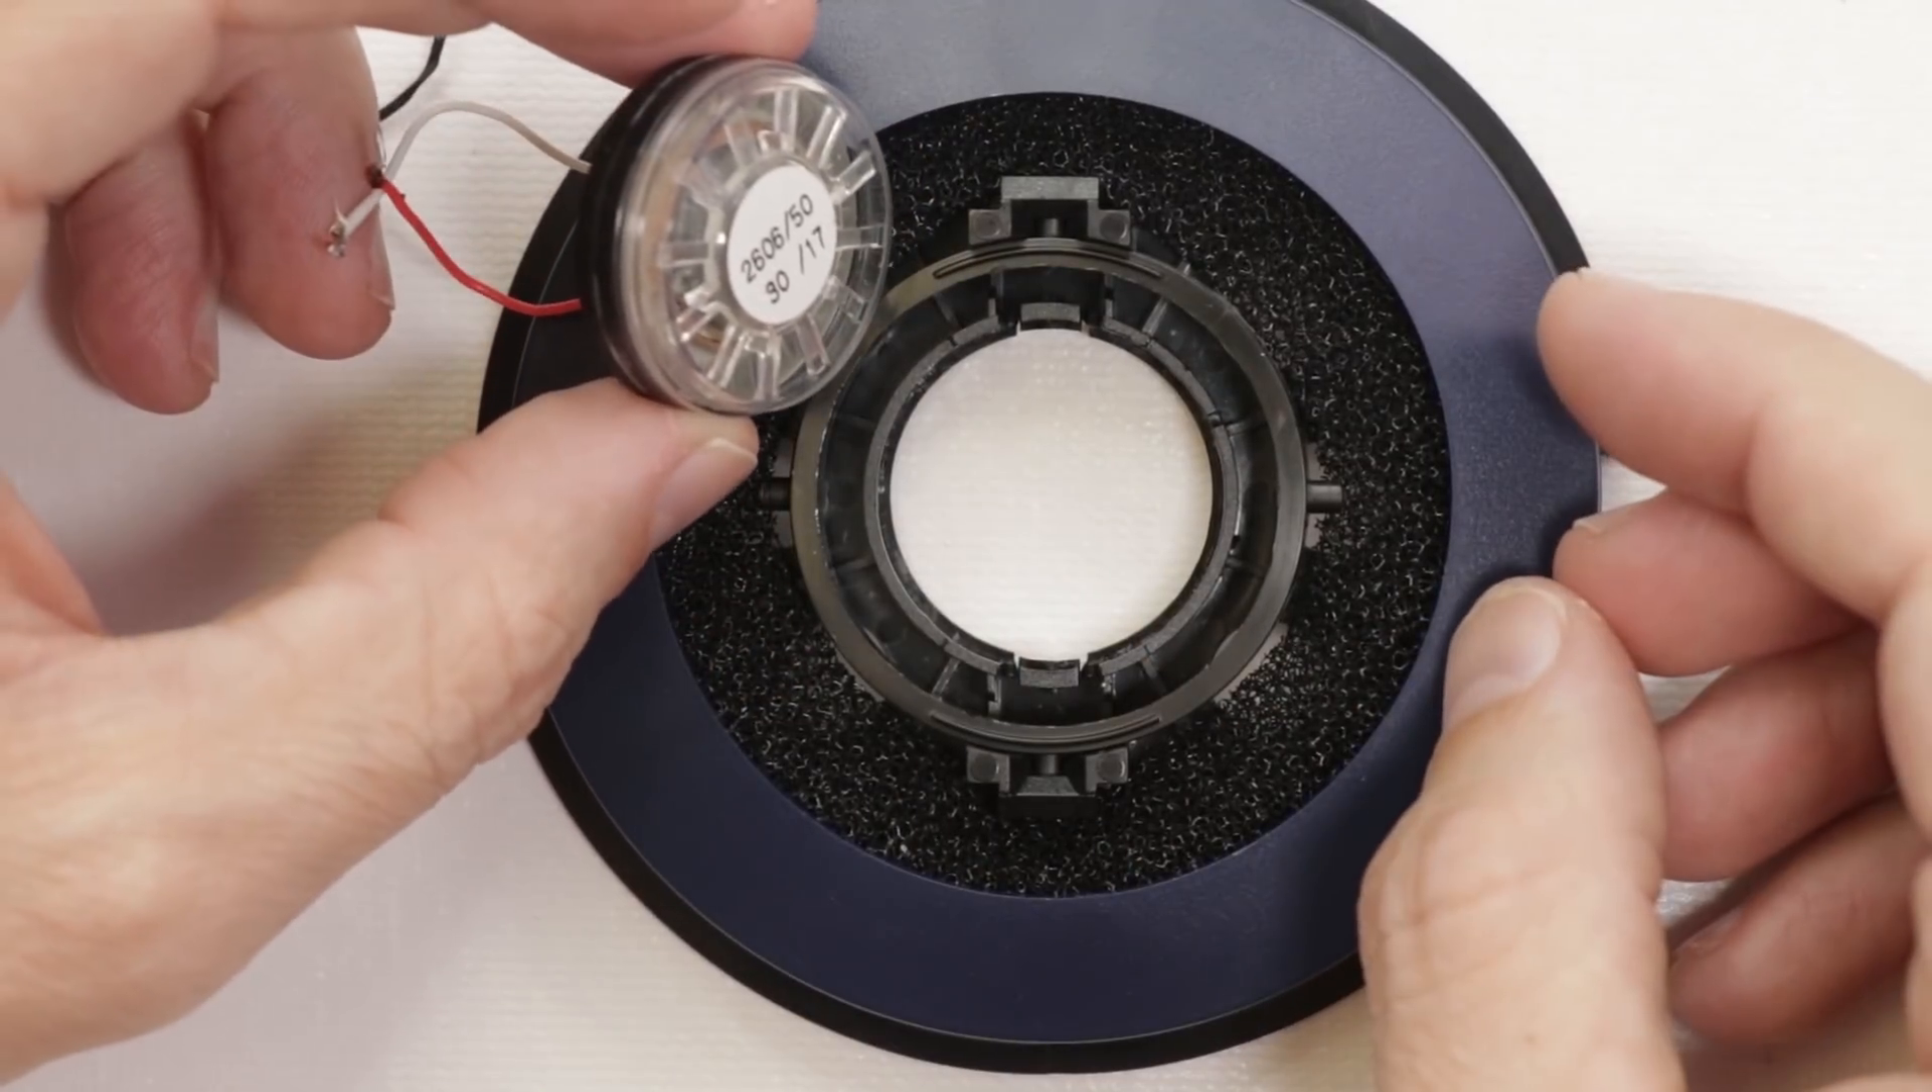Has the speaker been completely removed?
Yes.